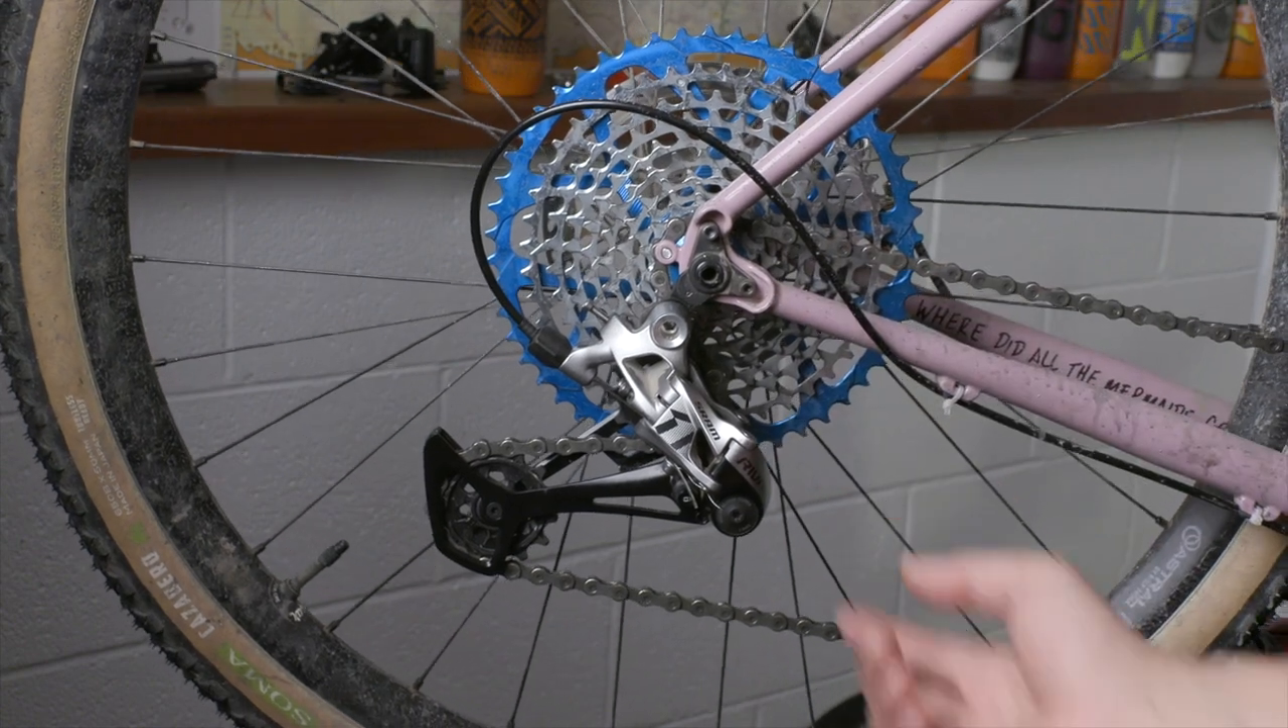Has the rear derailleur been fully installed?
Yes.